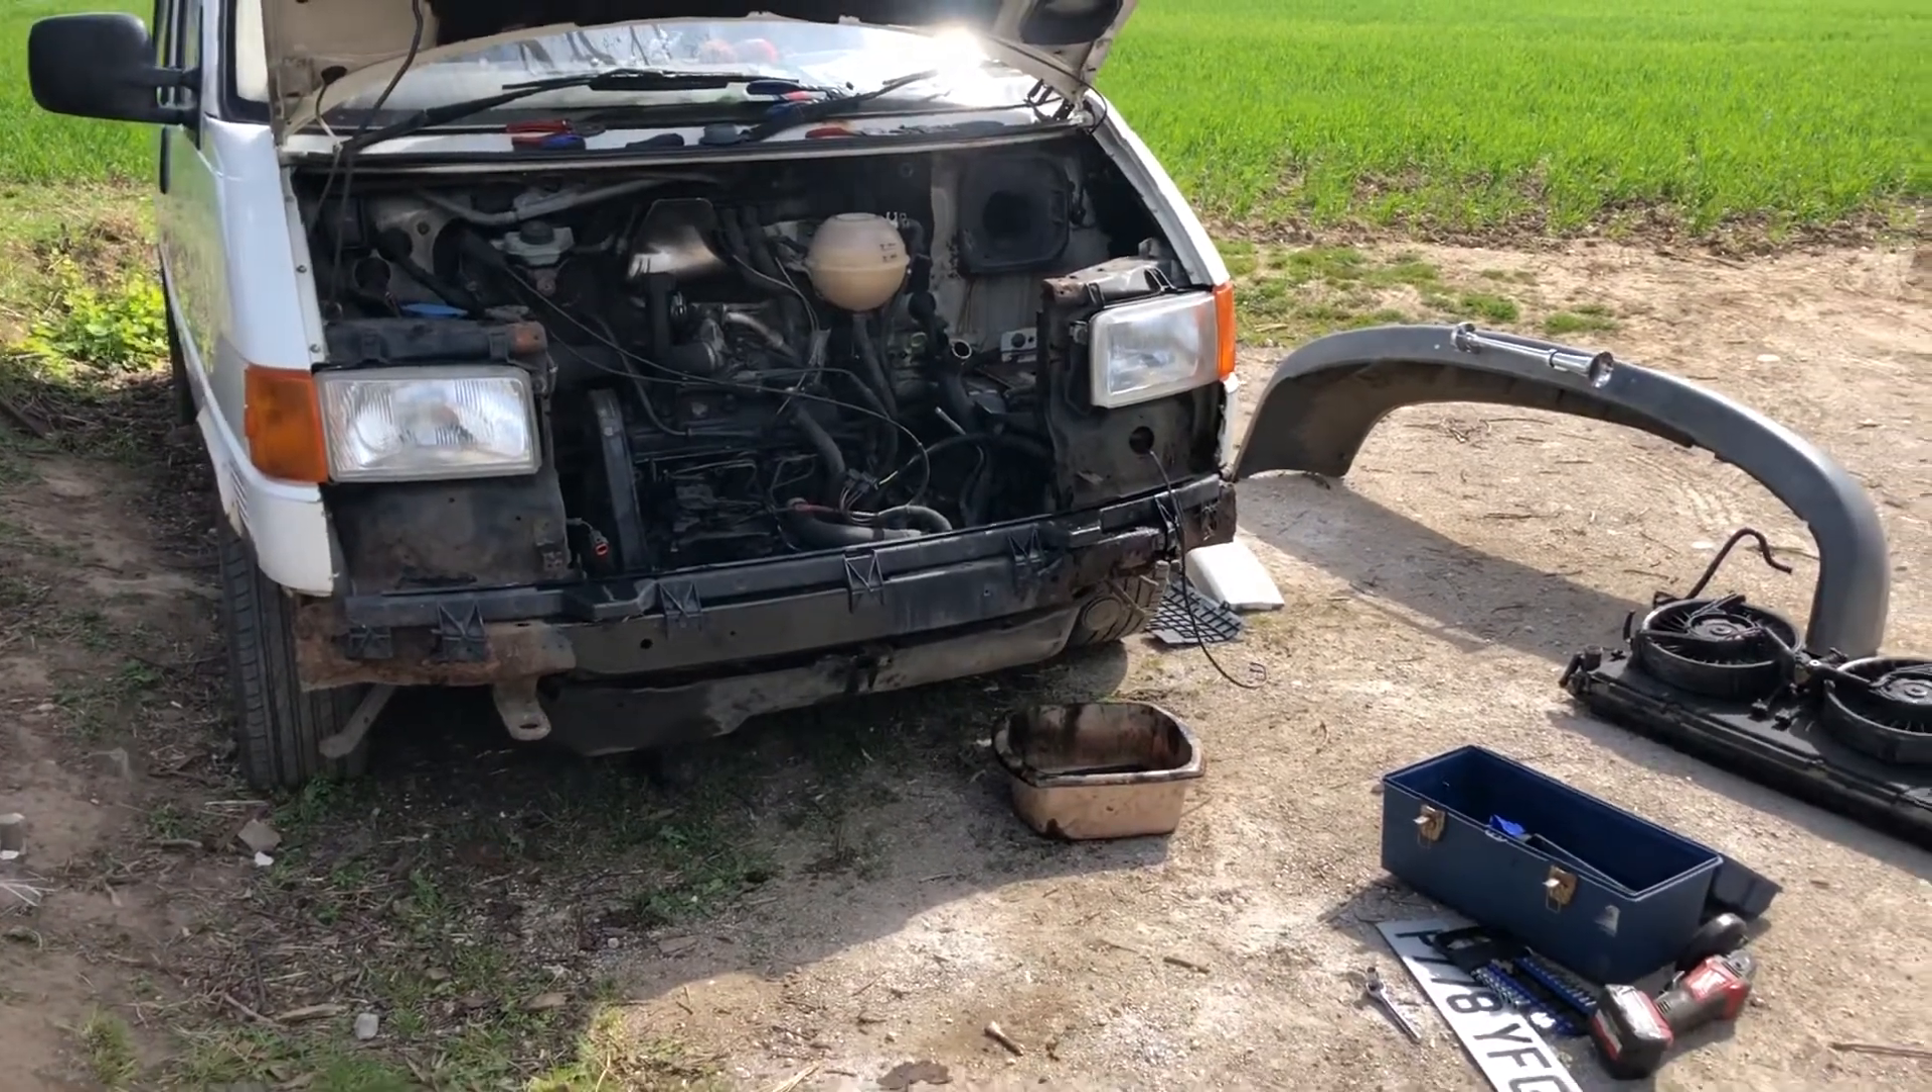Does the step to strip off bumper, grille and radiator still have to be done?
No.